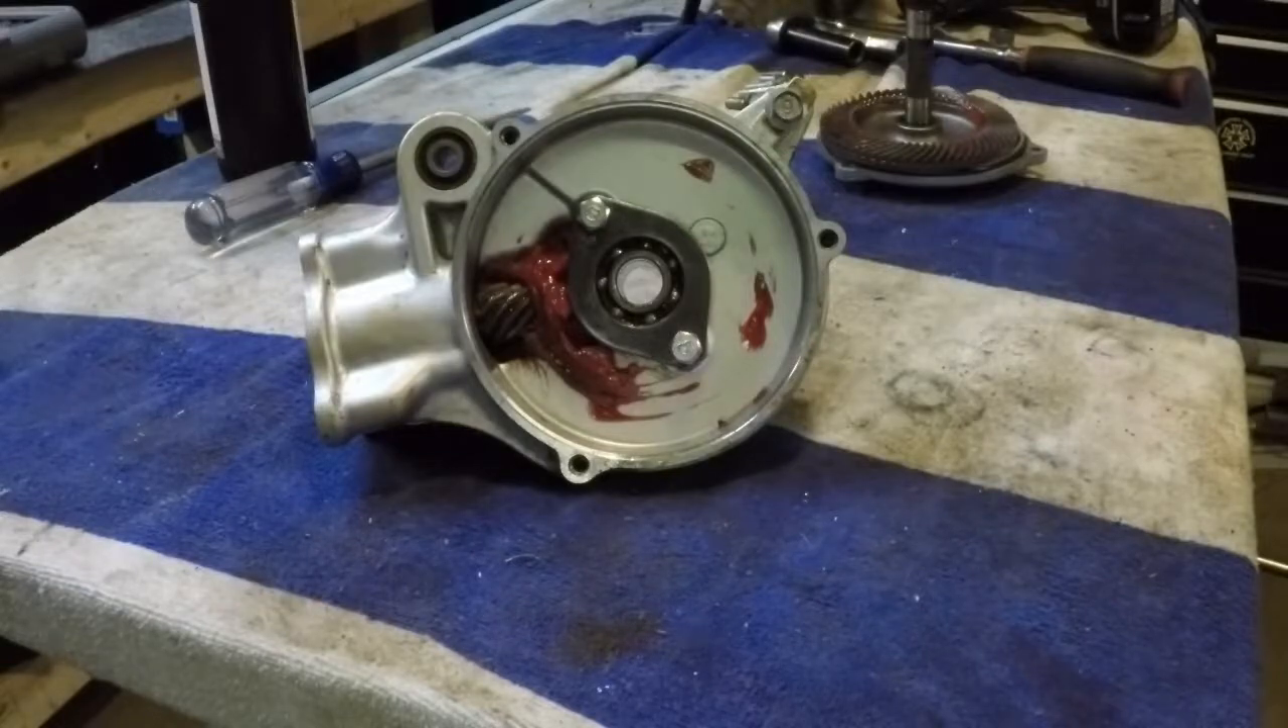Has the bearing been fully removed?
No.